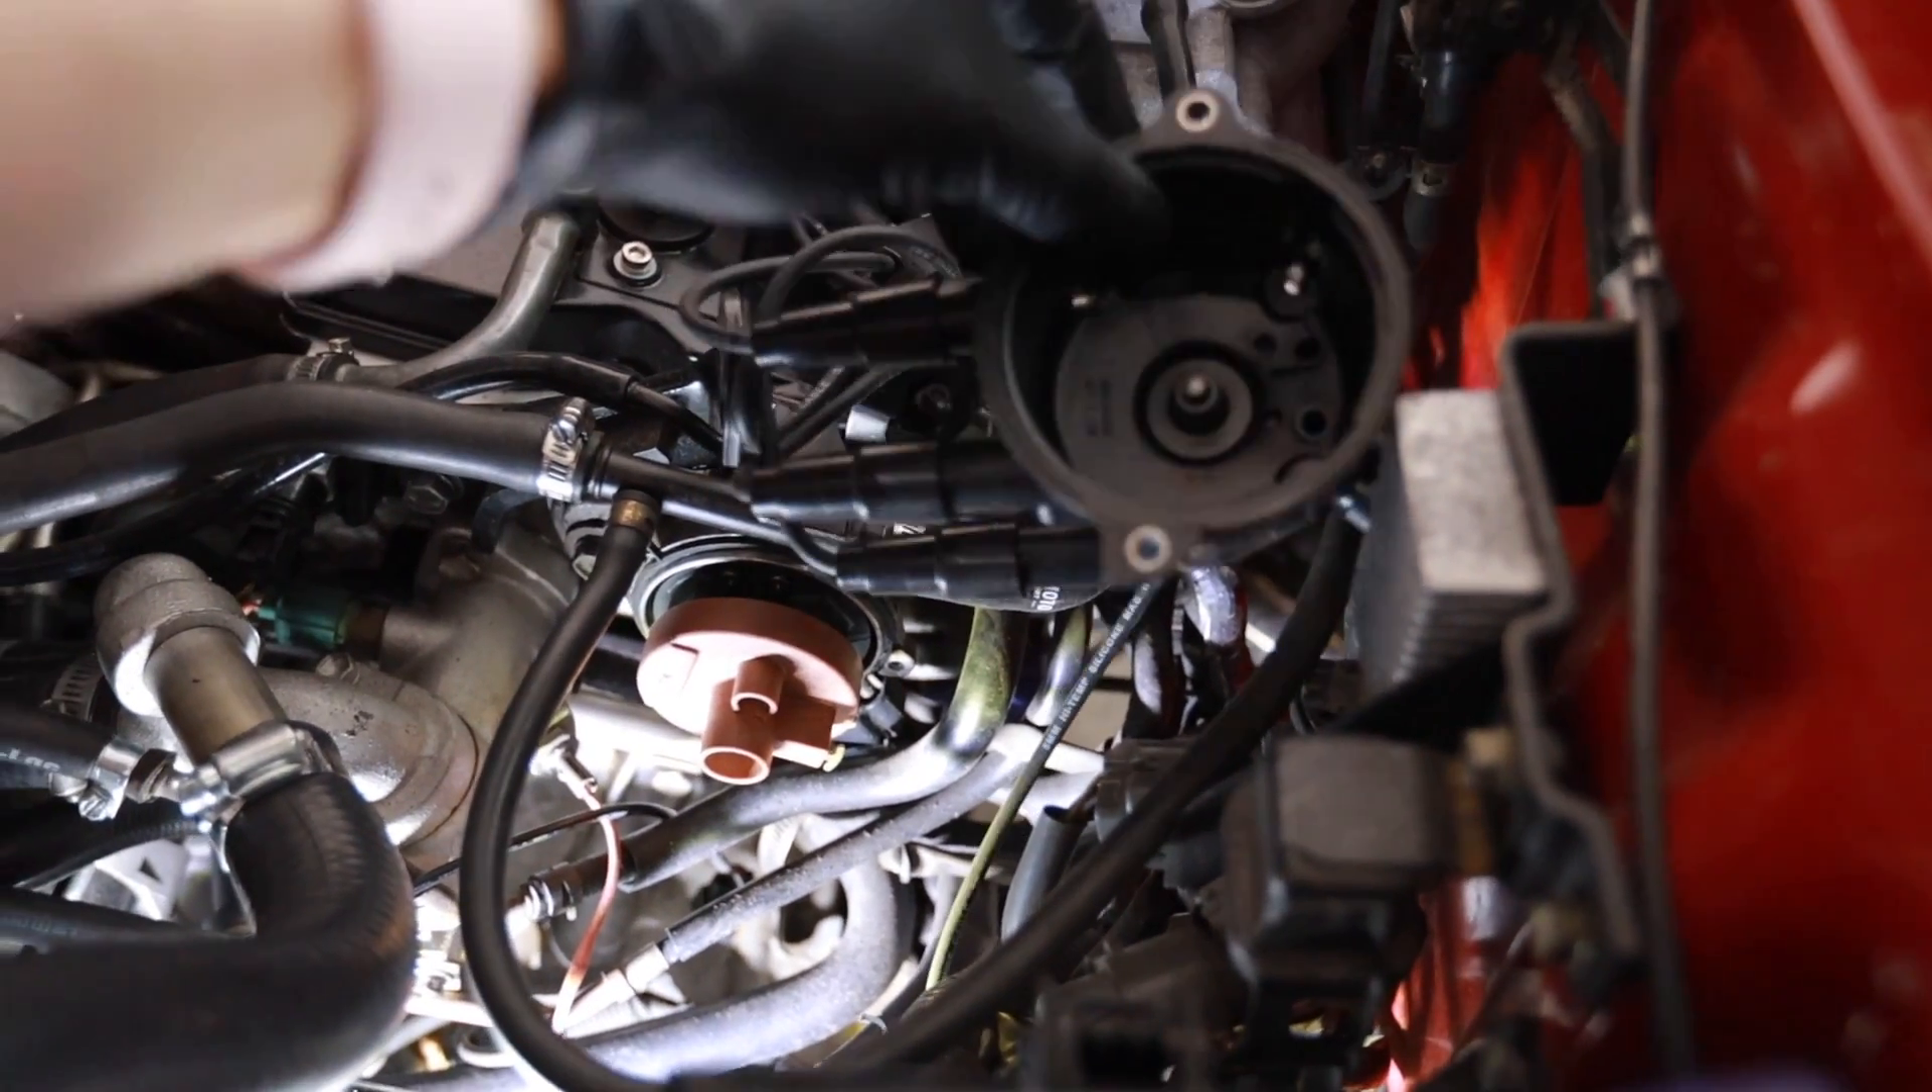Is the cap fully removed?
Yes.